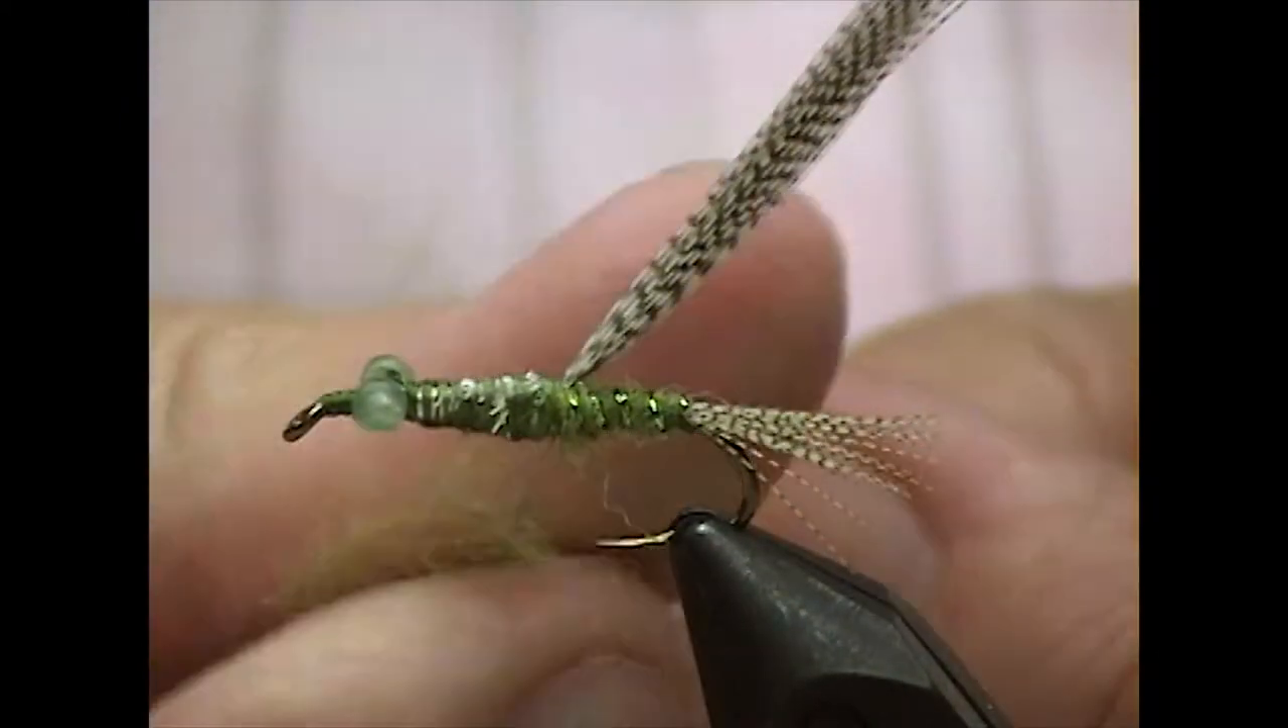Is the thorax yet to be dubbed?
Yes.